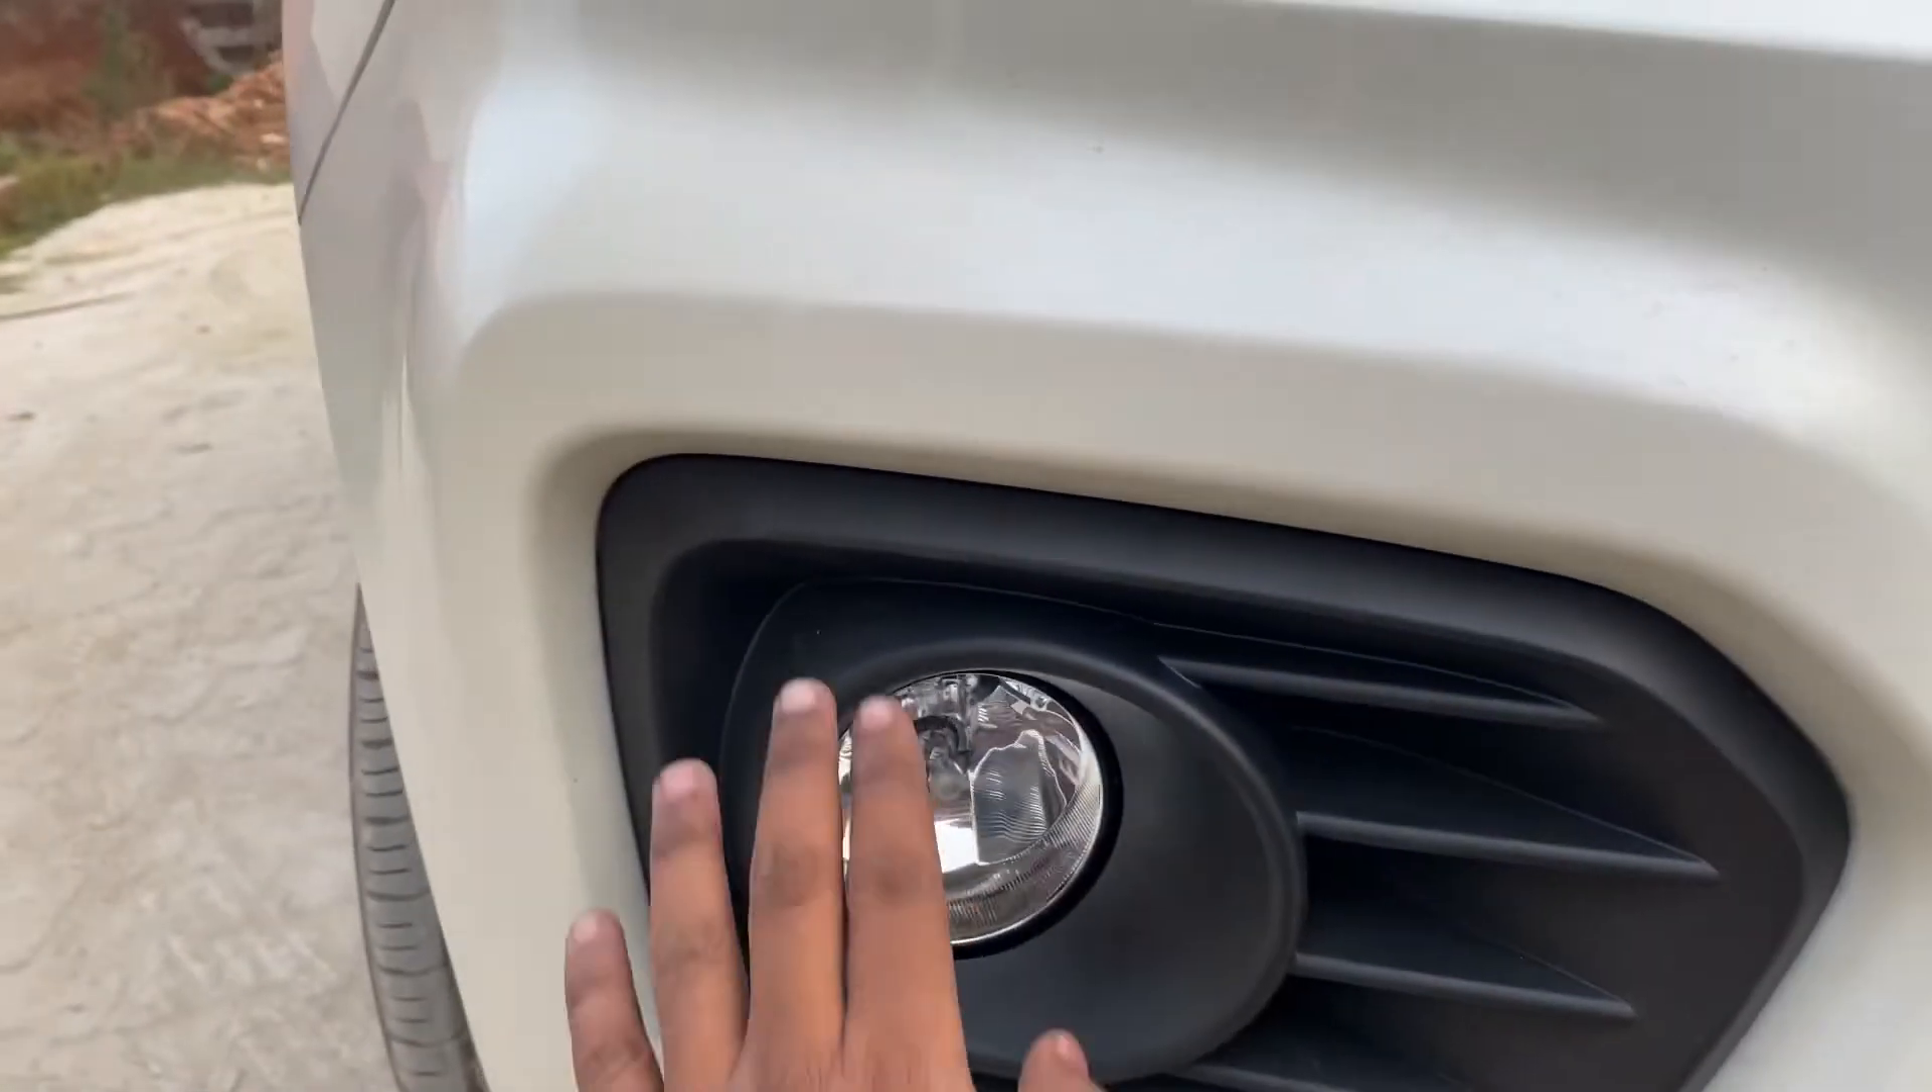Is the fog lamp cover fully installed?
Yes.